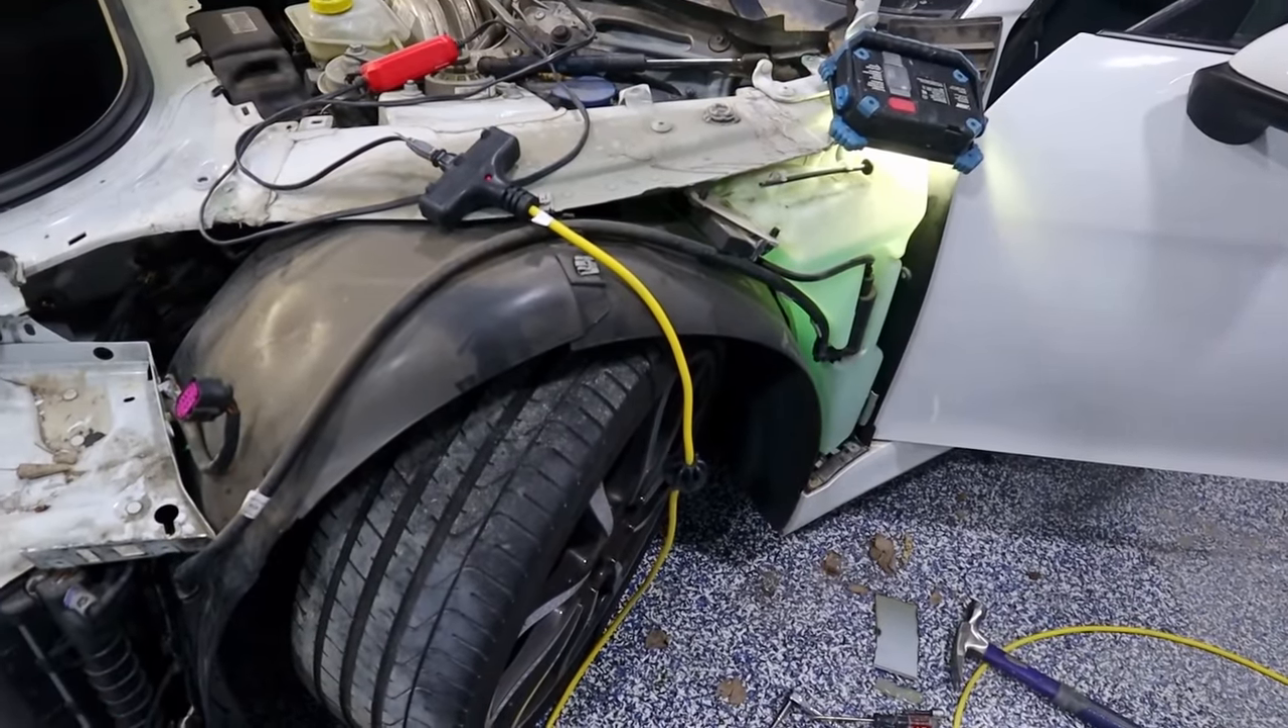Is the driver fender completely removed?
Yes.